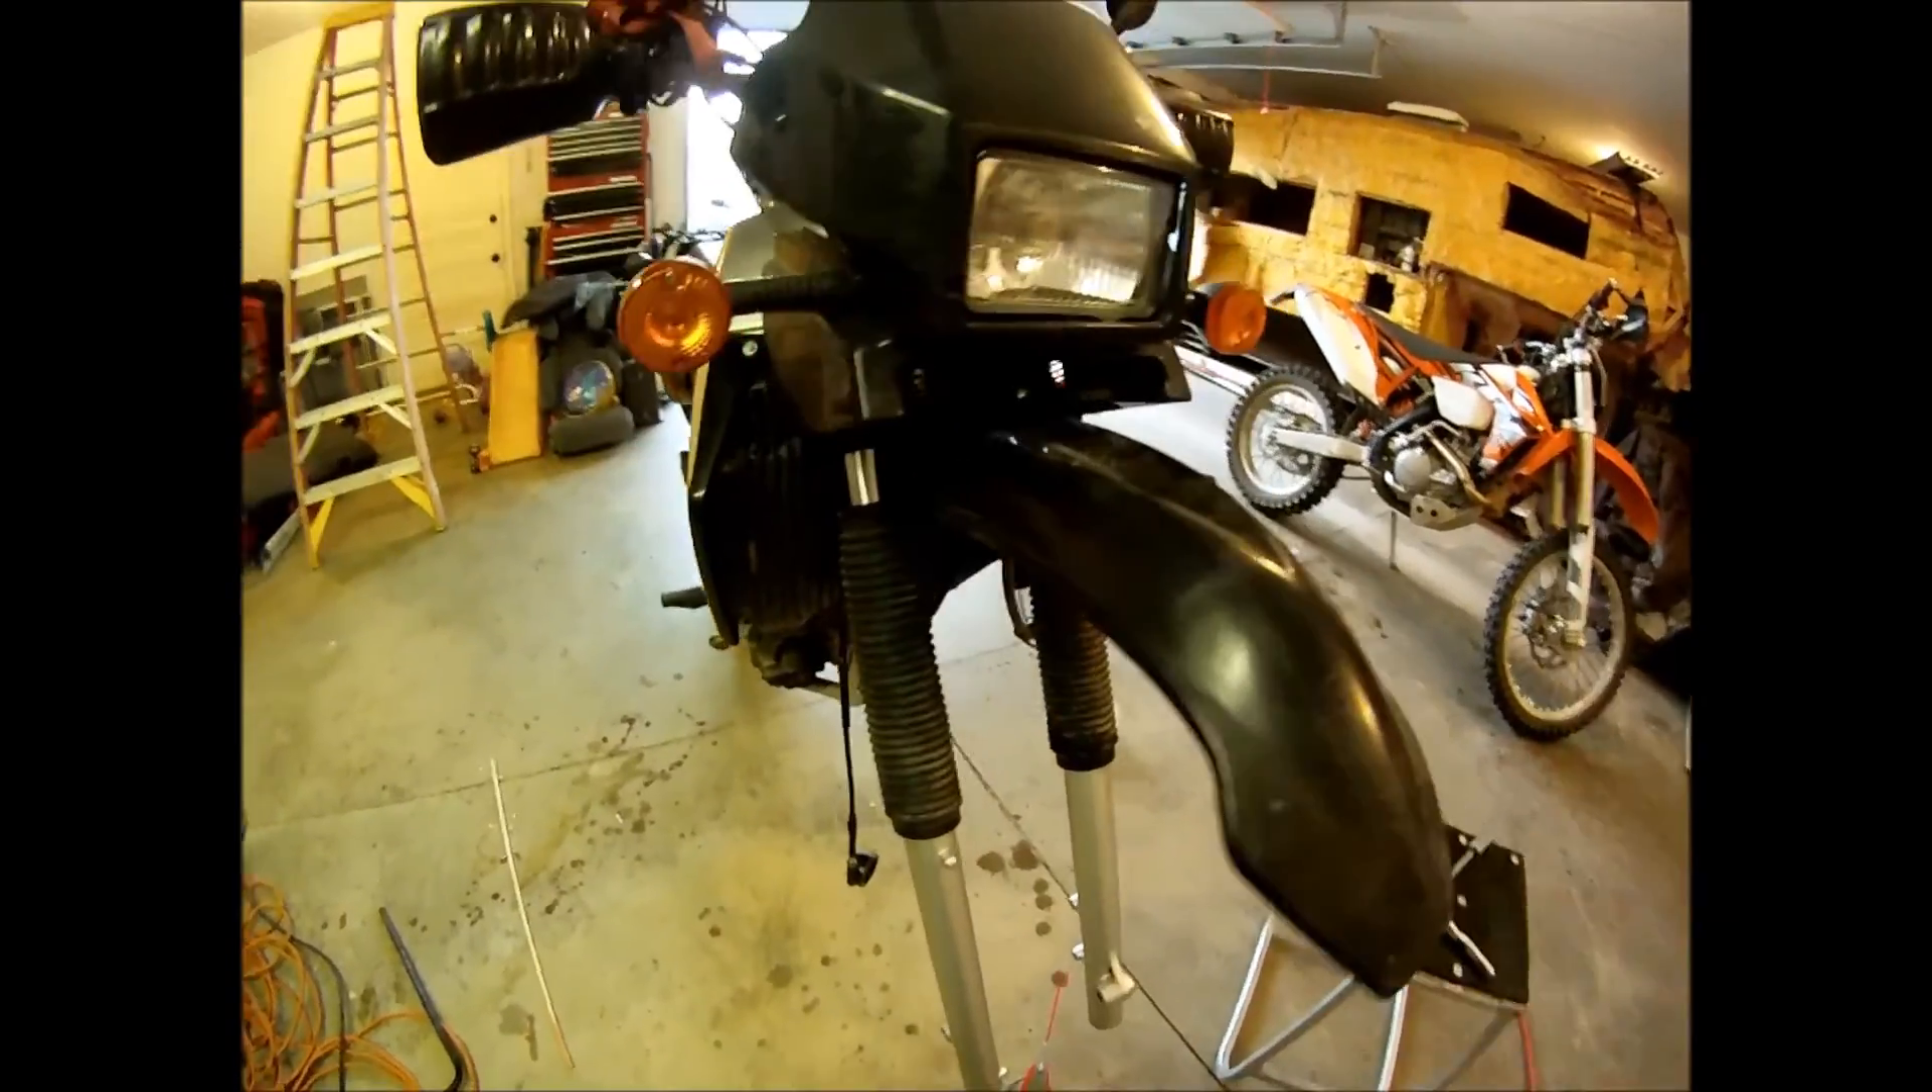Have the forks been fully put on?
Yes.